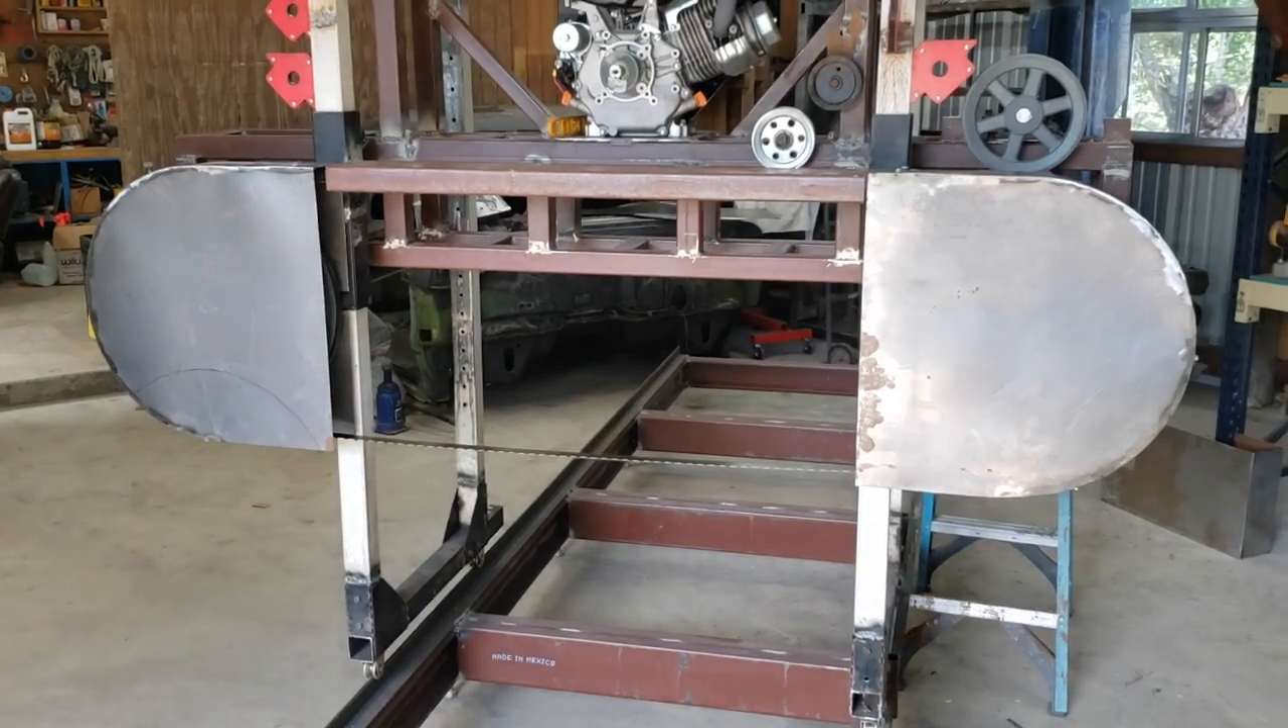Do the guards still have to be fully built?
No.